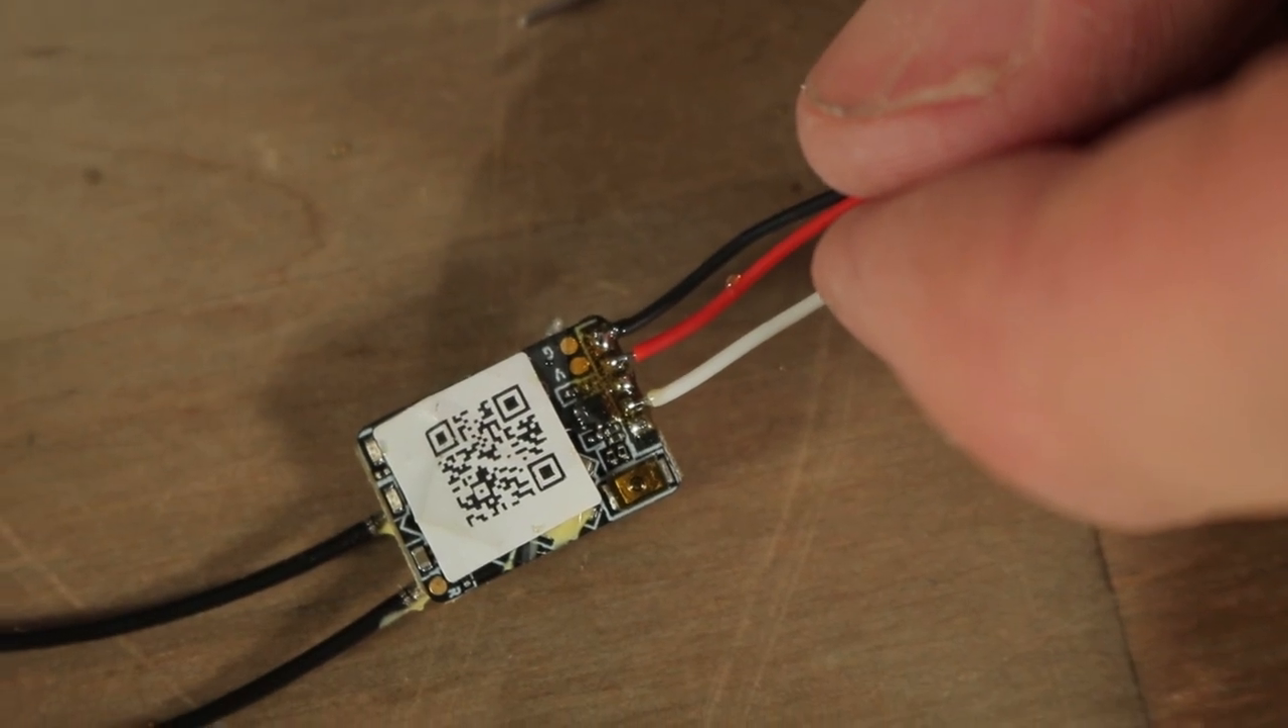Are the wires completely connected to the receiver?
Yes.